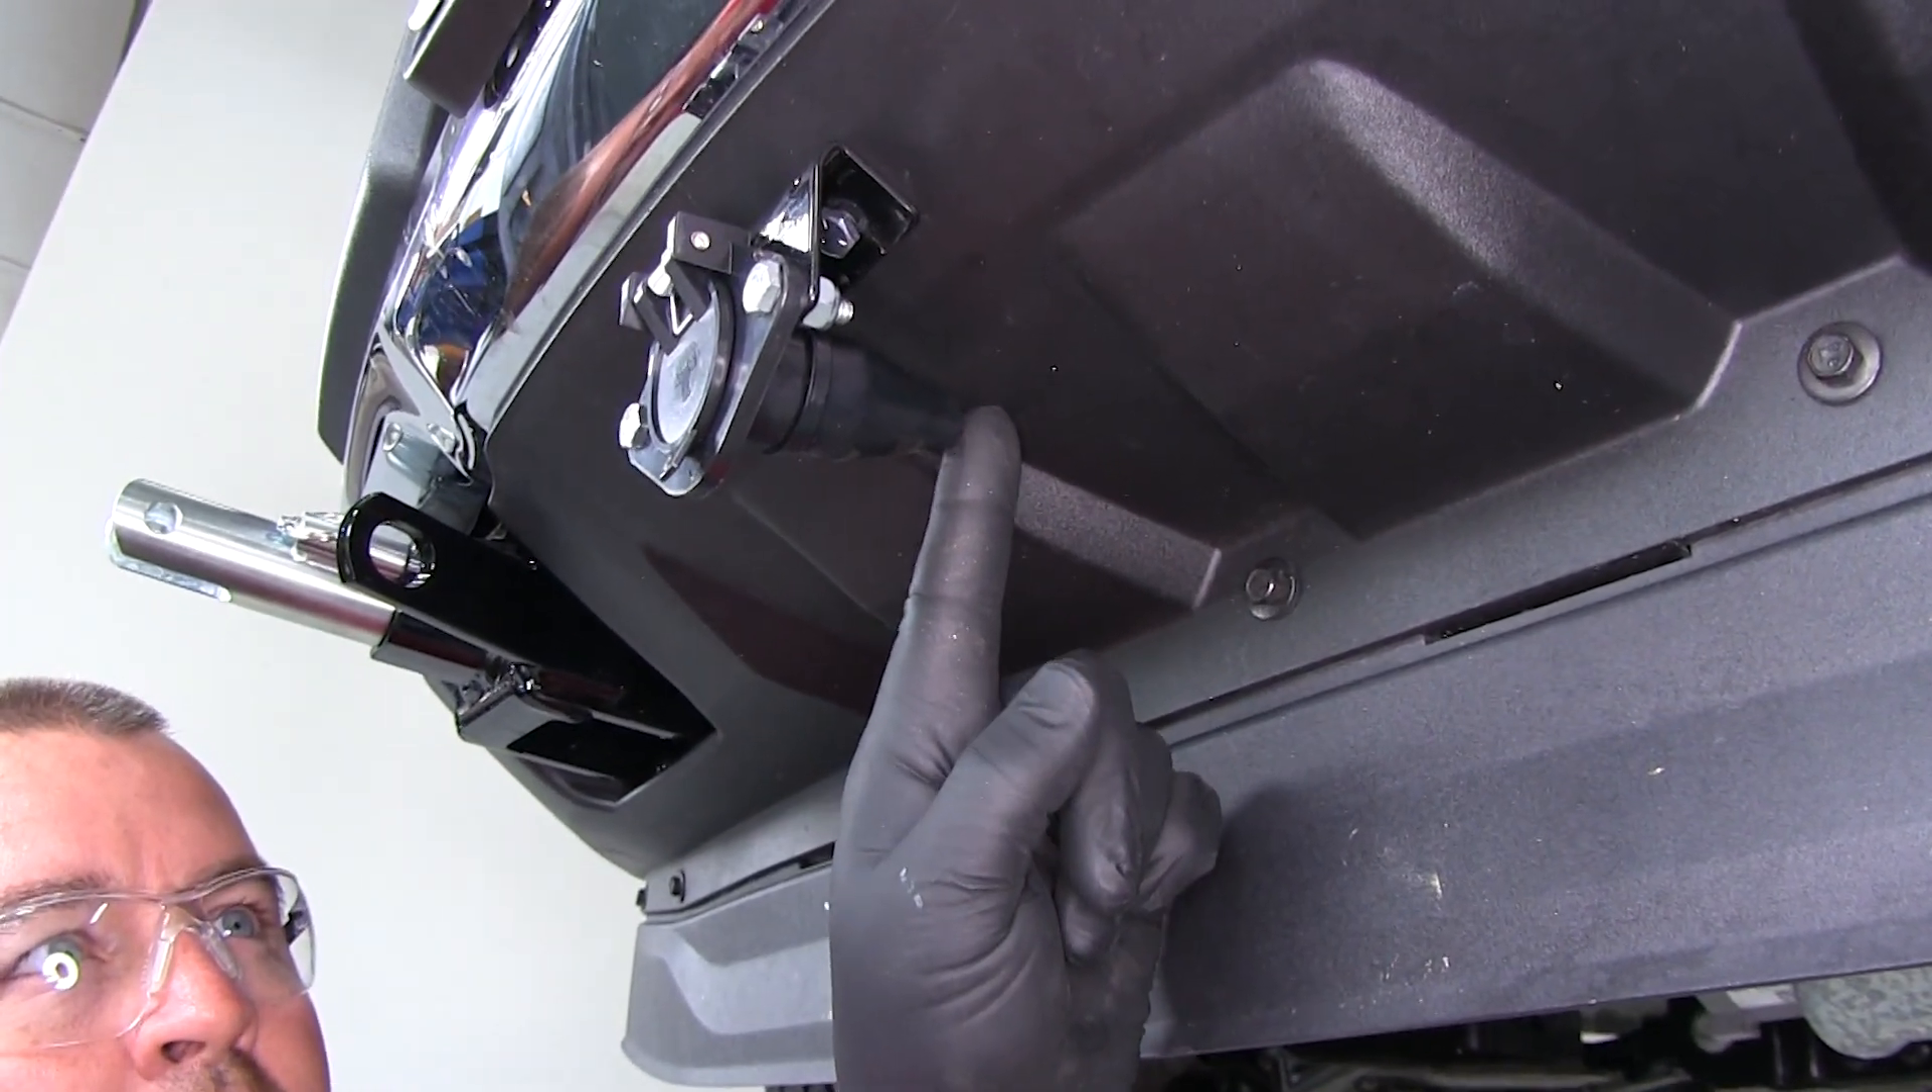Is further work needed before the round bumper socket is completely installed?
No.